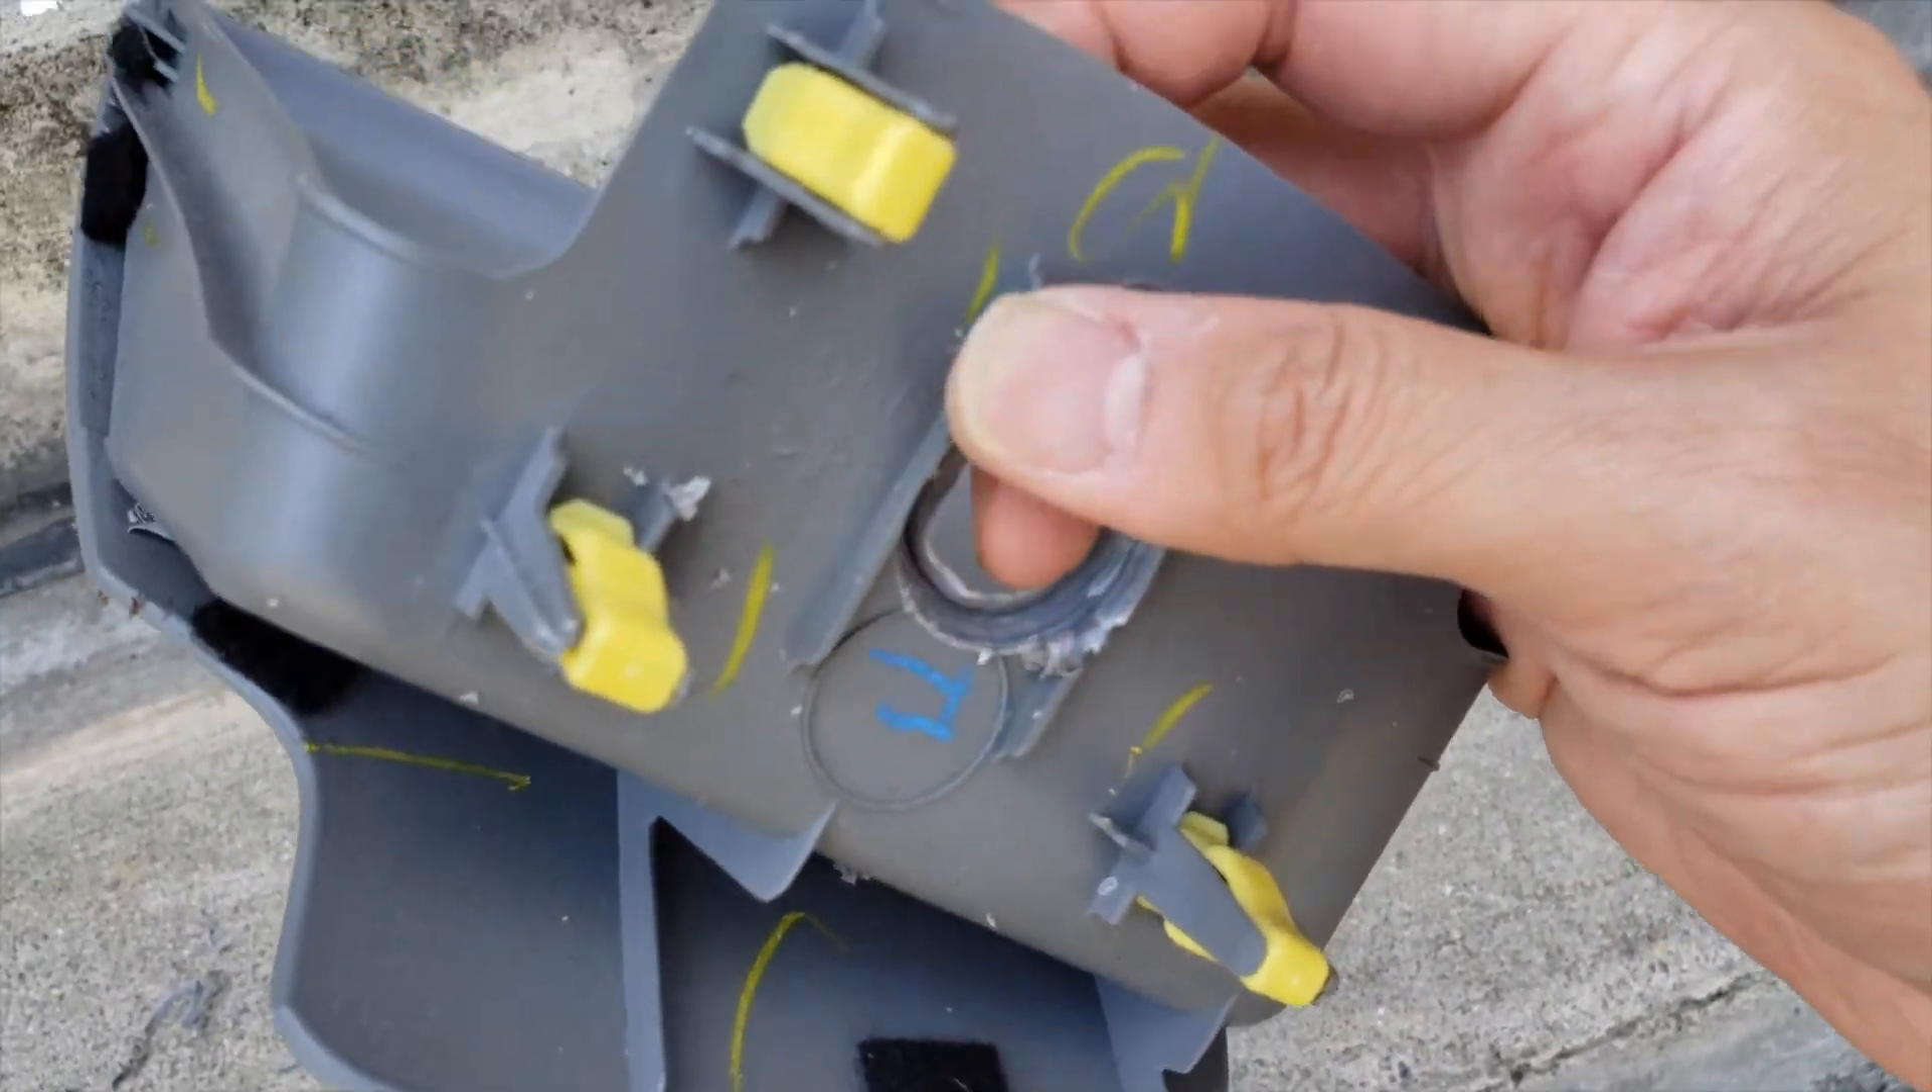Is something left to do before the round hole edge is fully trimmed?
Yes.